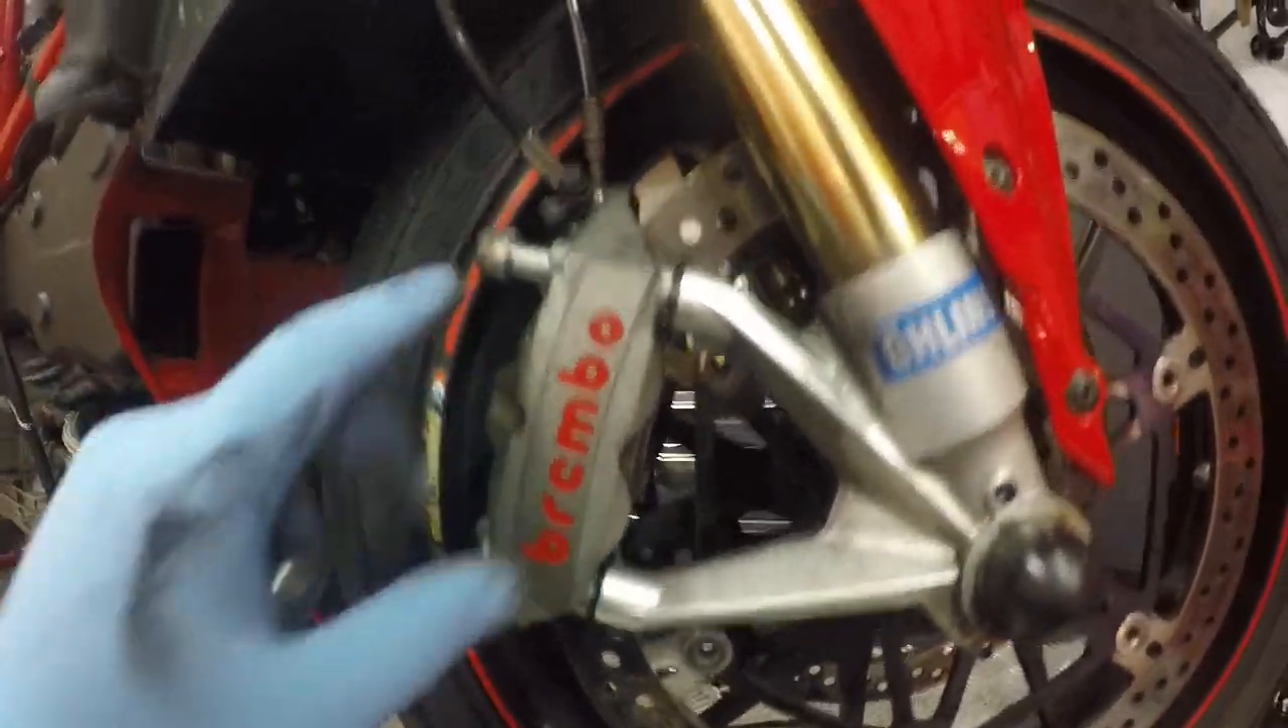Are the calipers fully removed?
No.